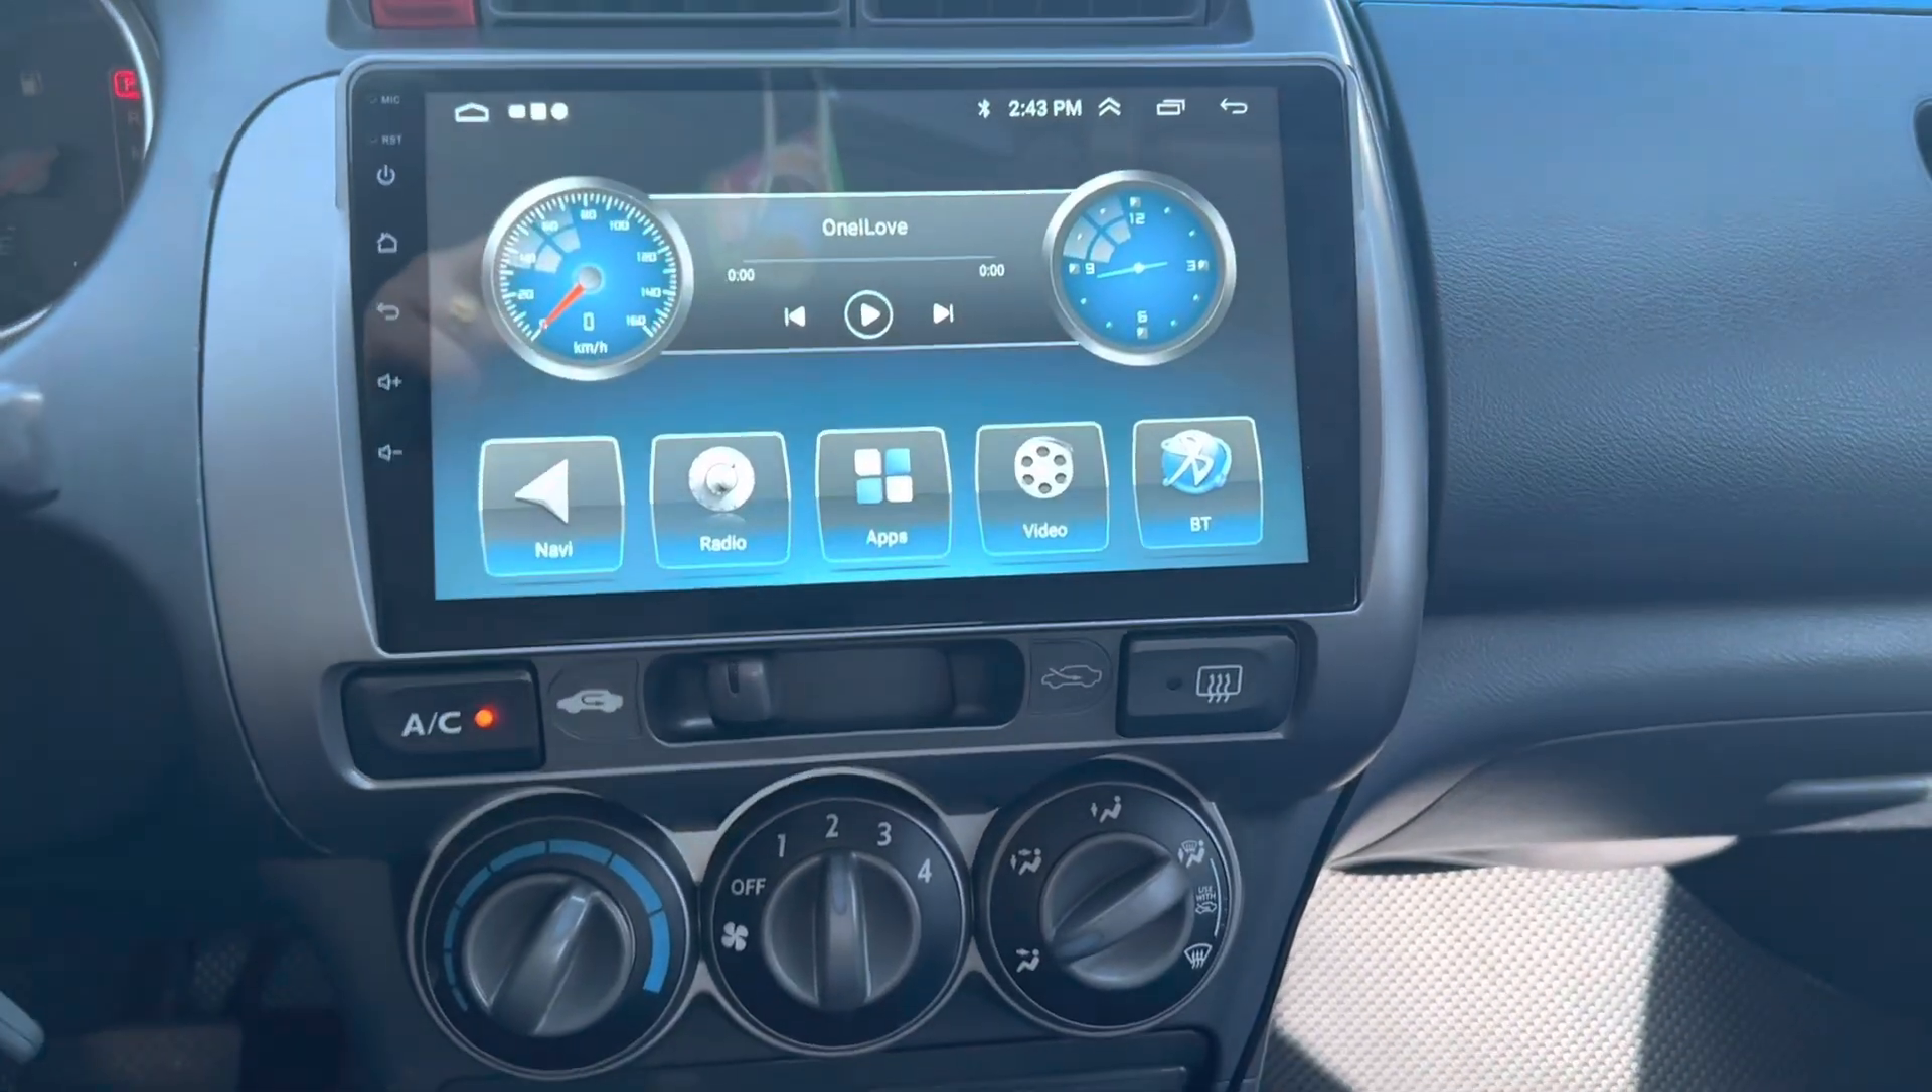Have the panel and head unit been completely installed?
Yes.